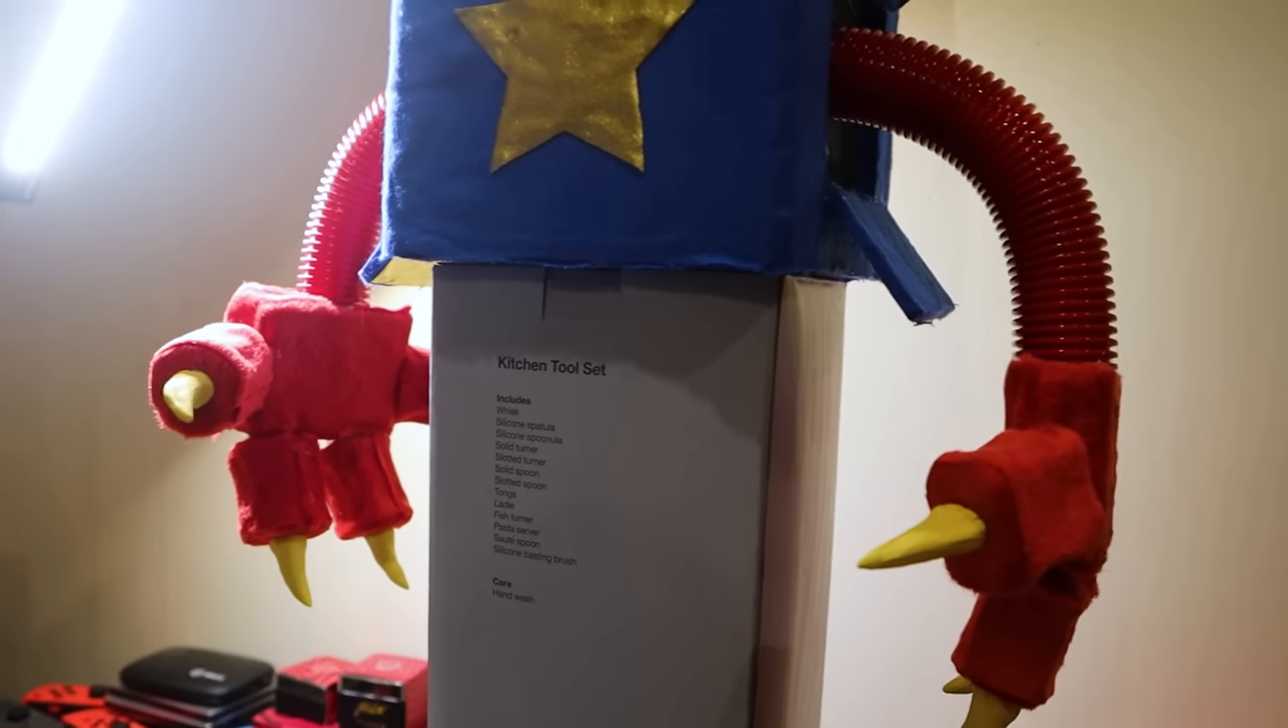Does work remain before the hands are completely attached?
No.